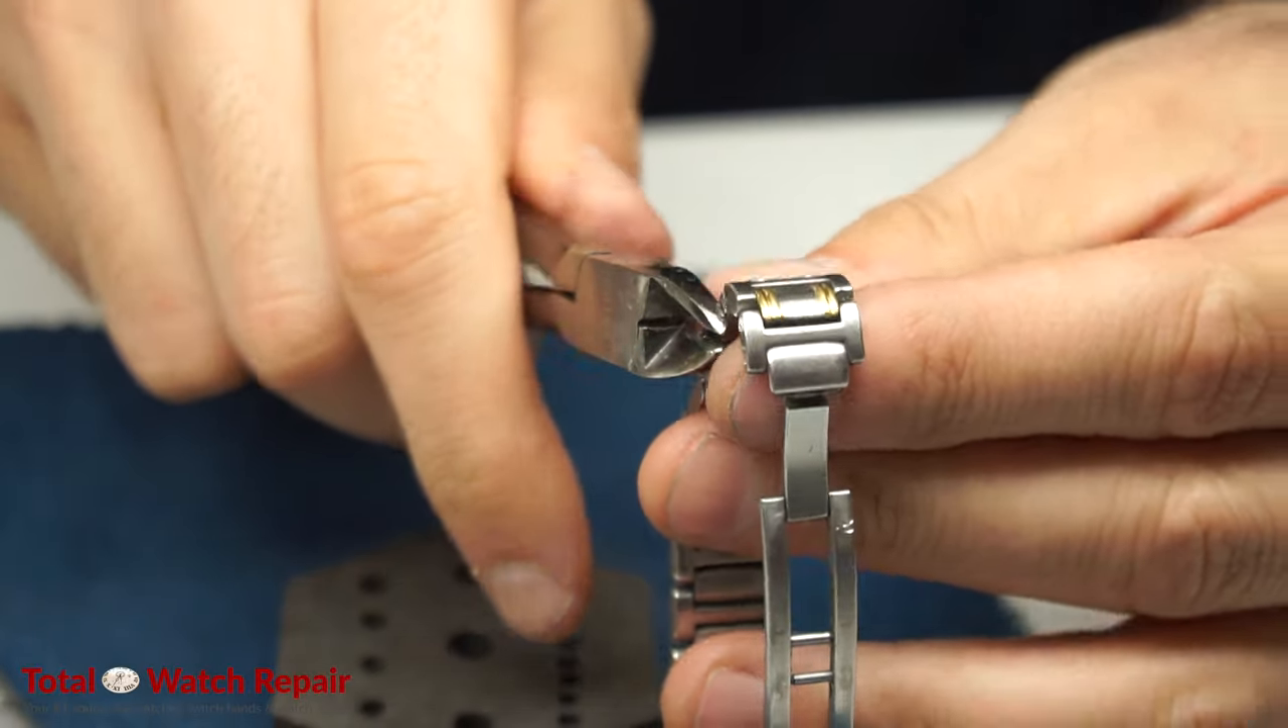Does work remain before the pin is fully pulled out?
Yes.